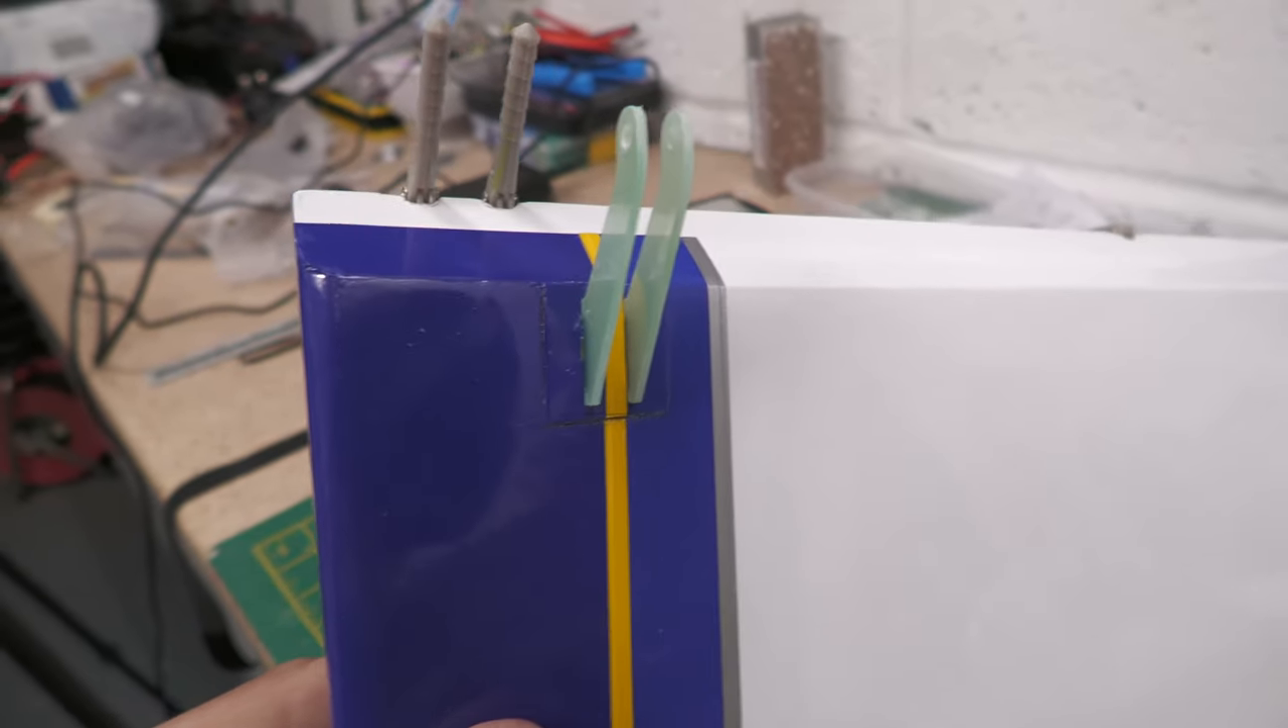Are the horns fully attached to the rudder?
Yes.